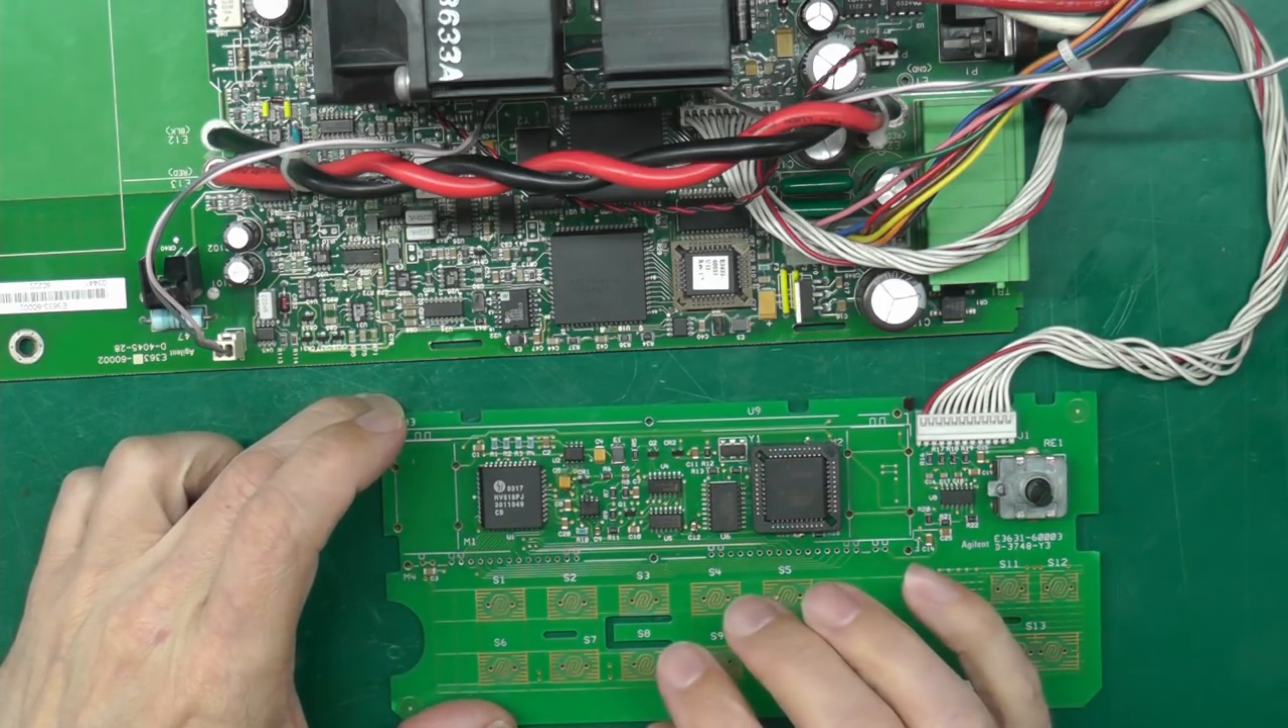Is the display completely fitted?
No.